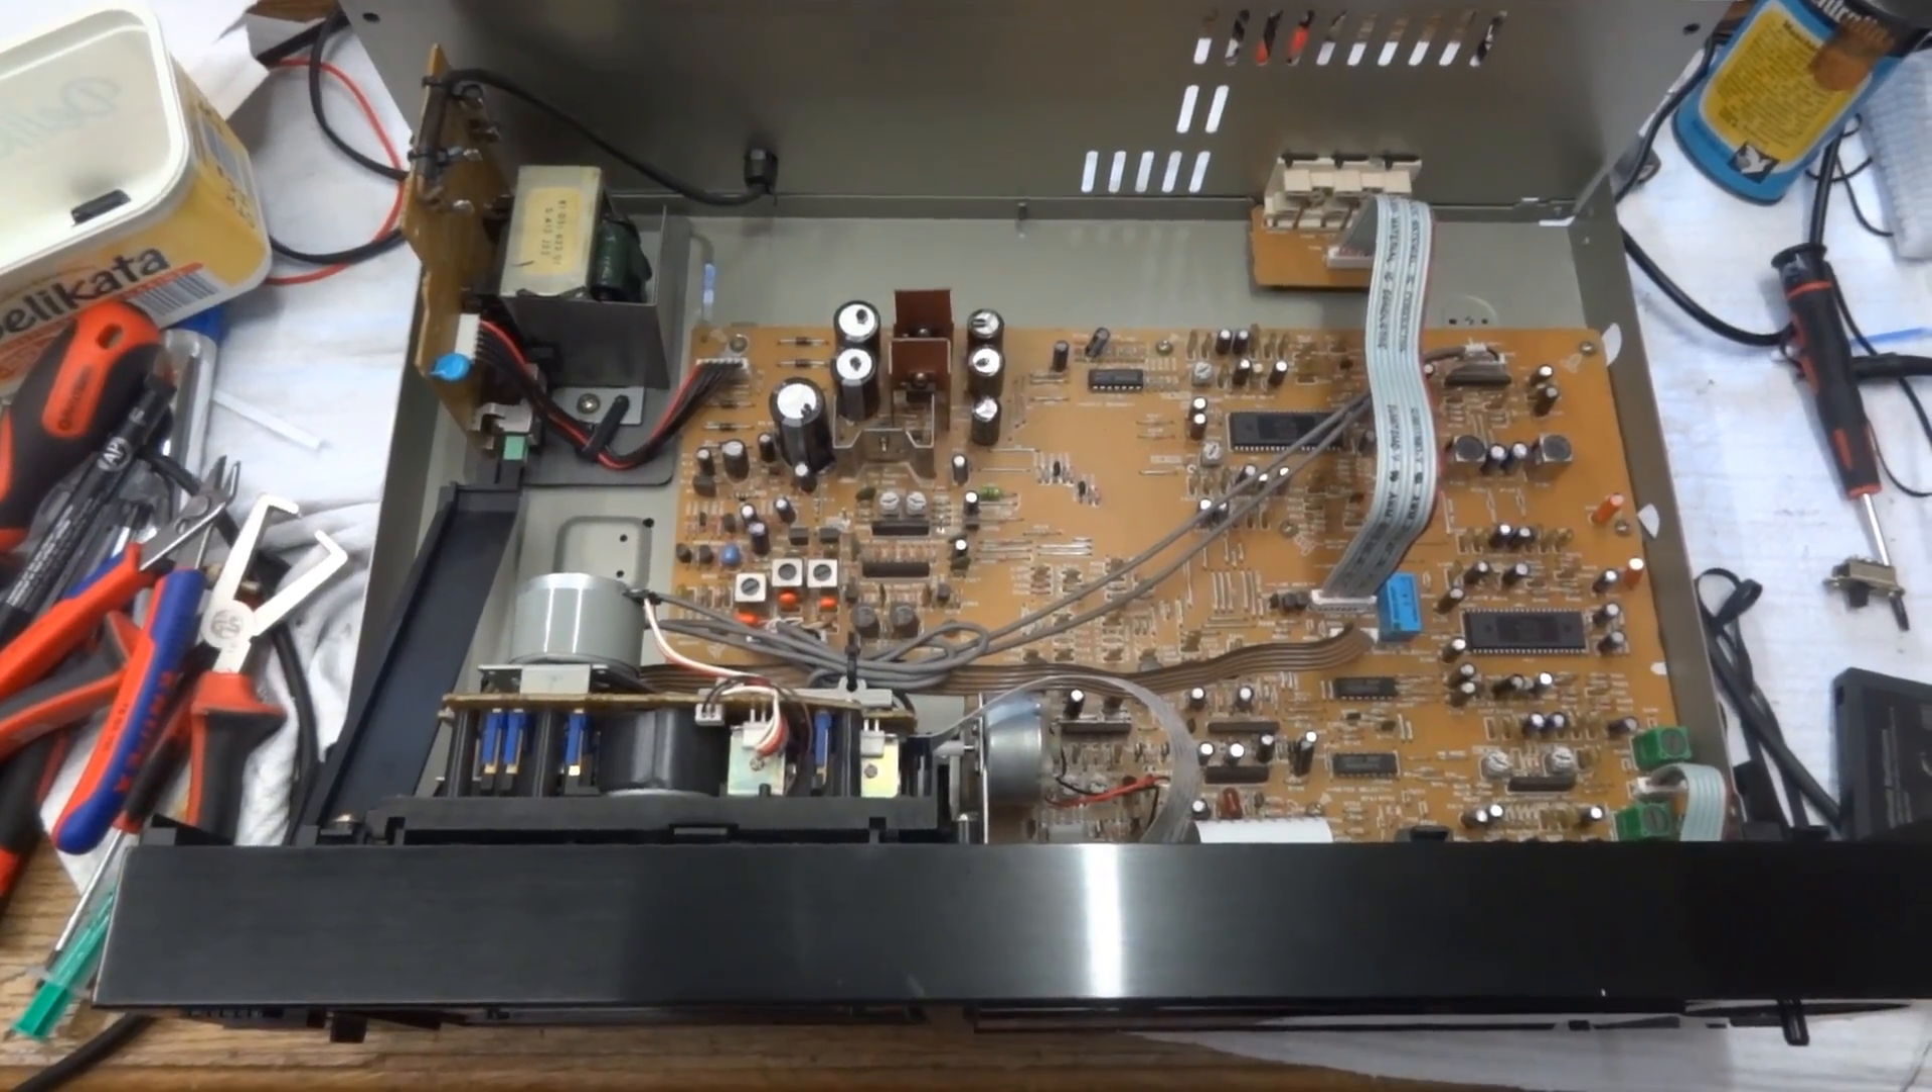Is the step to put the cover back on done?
No.